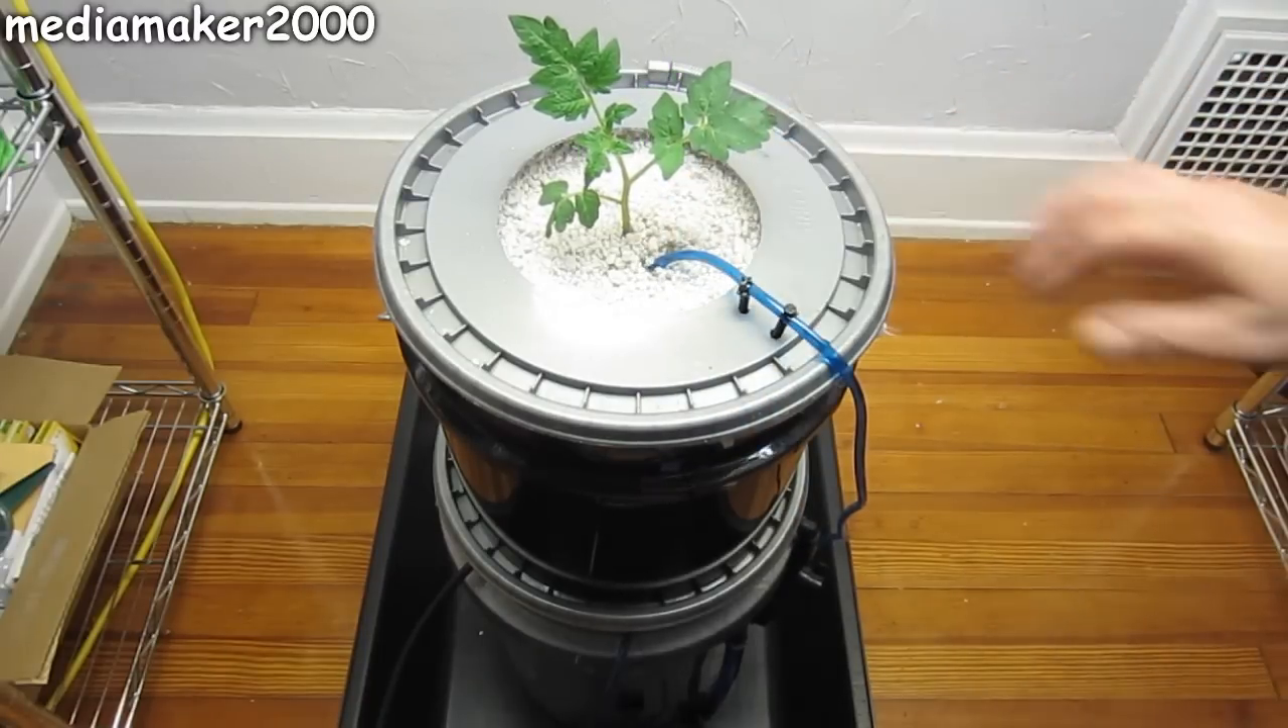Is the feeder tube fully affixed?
Yes.